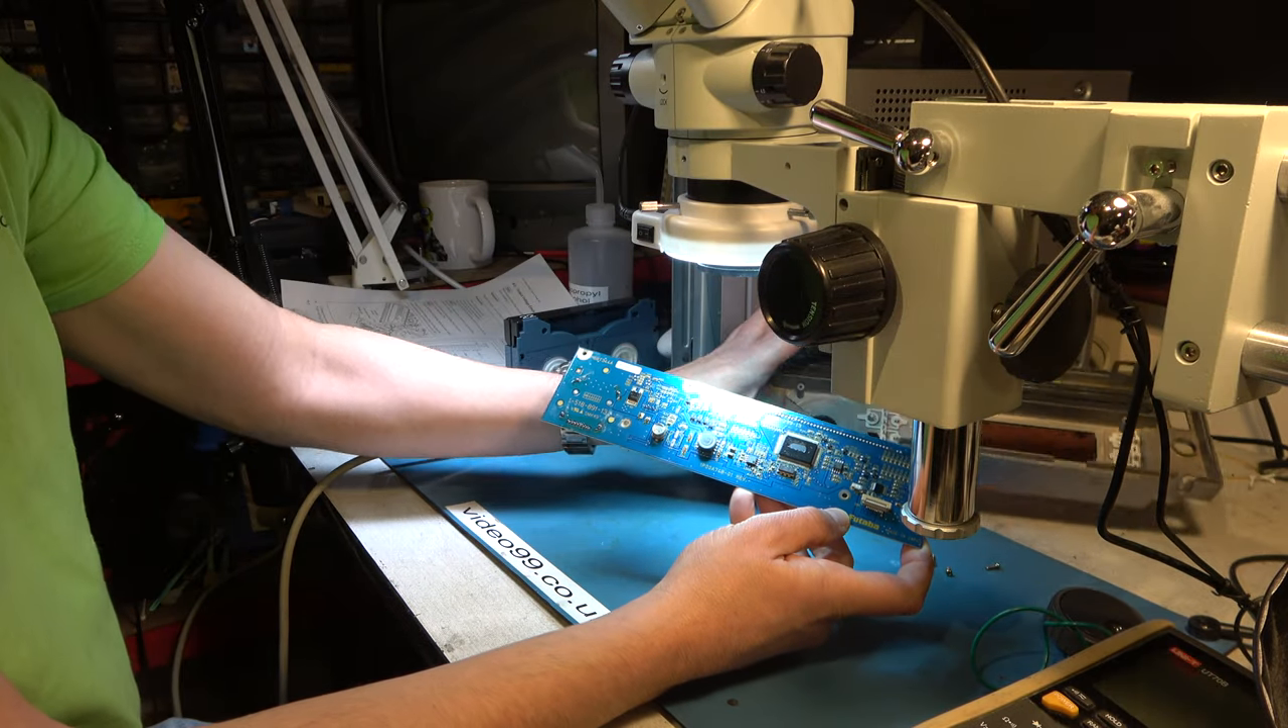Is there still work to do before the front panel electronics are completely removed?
No.